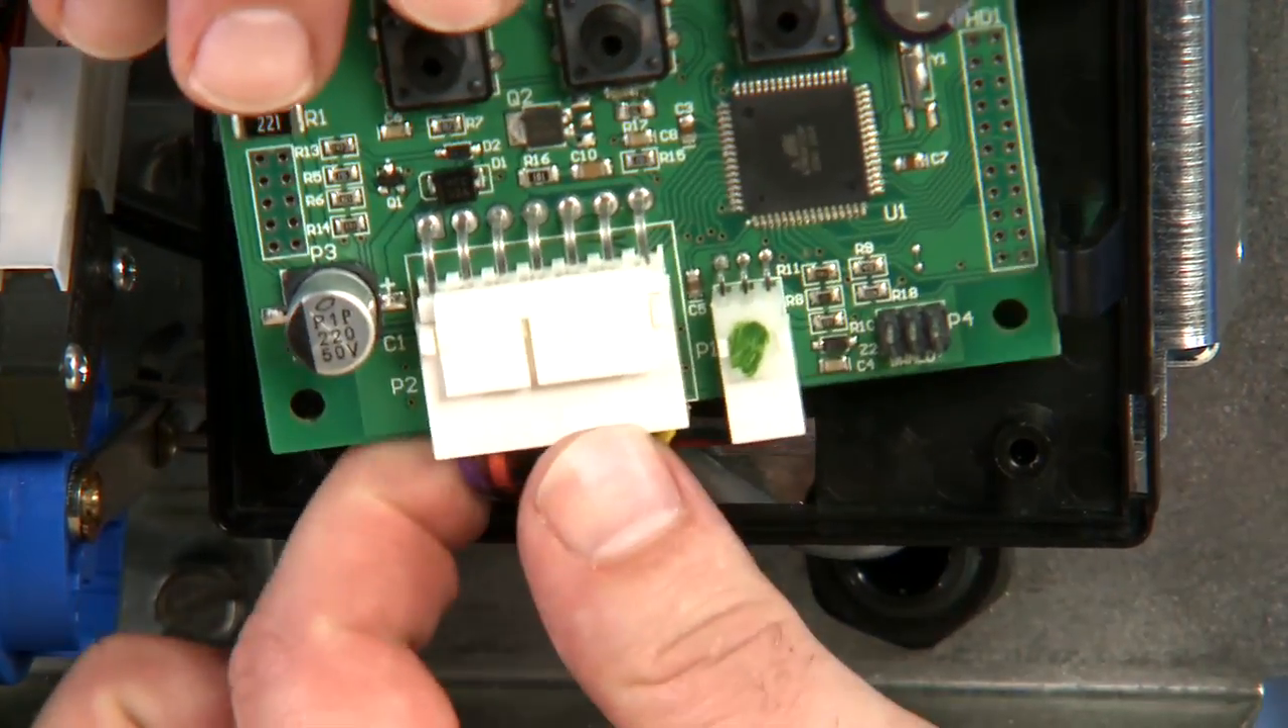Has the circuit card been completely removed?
No.